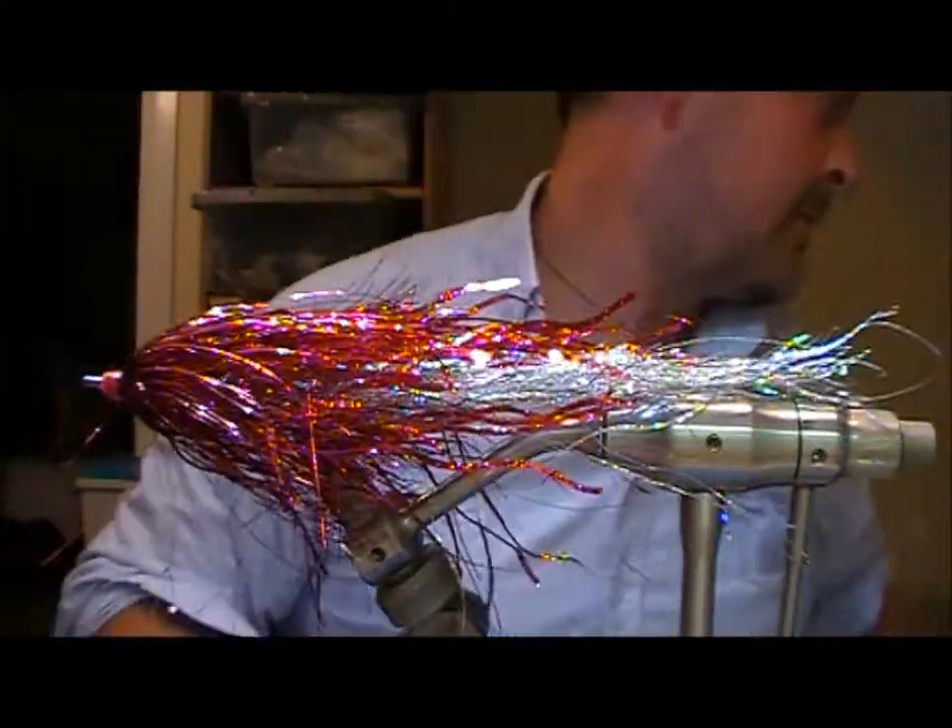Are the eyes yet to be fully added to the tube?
Yes.